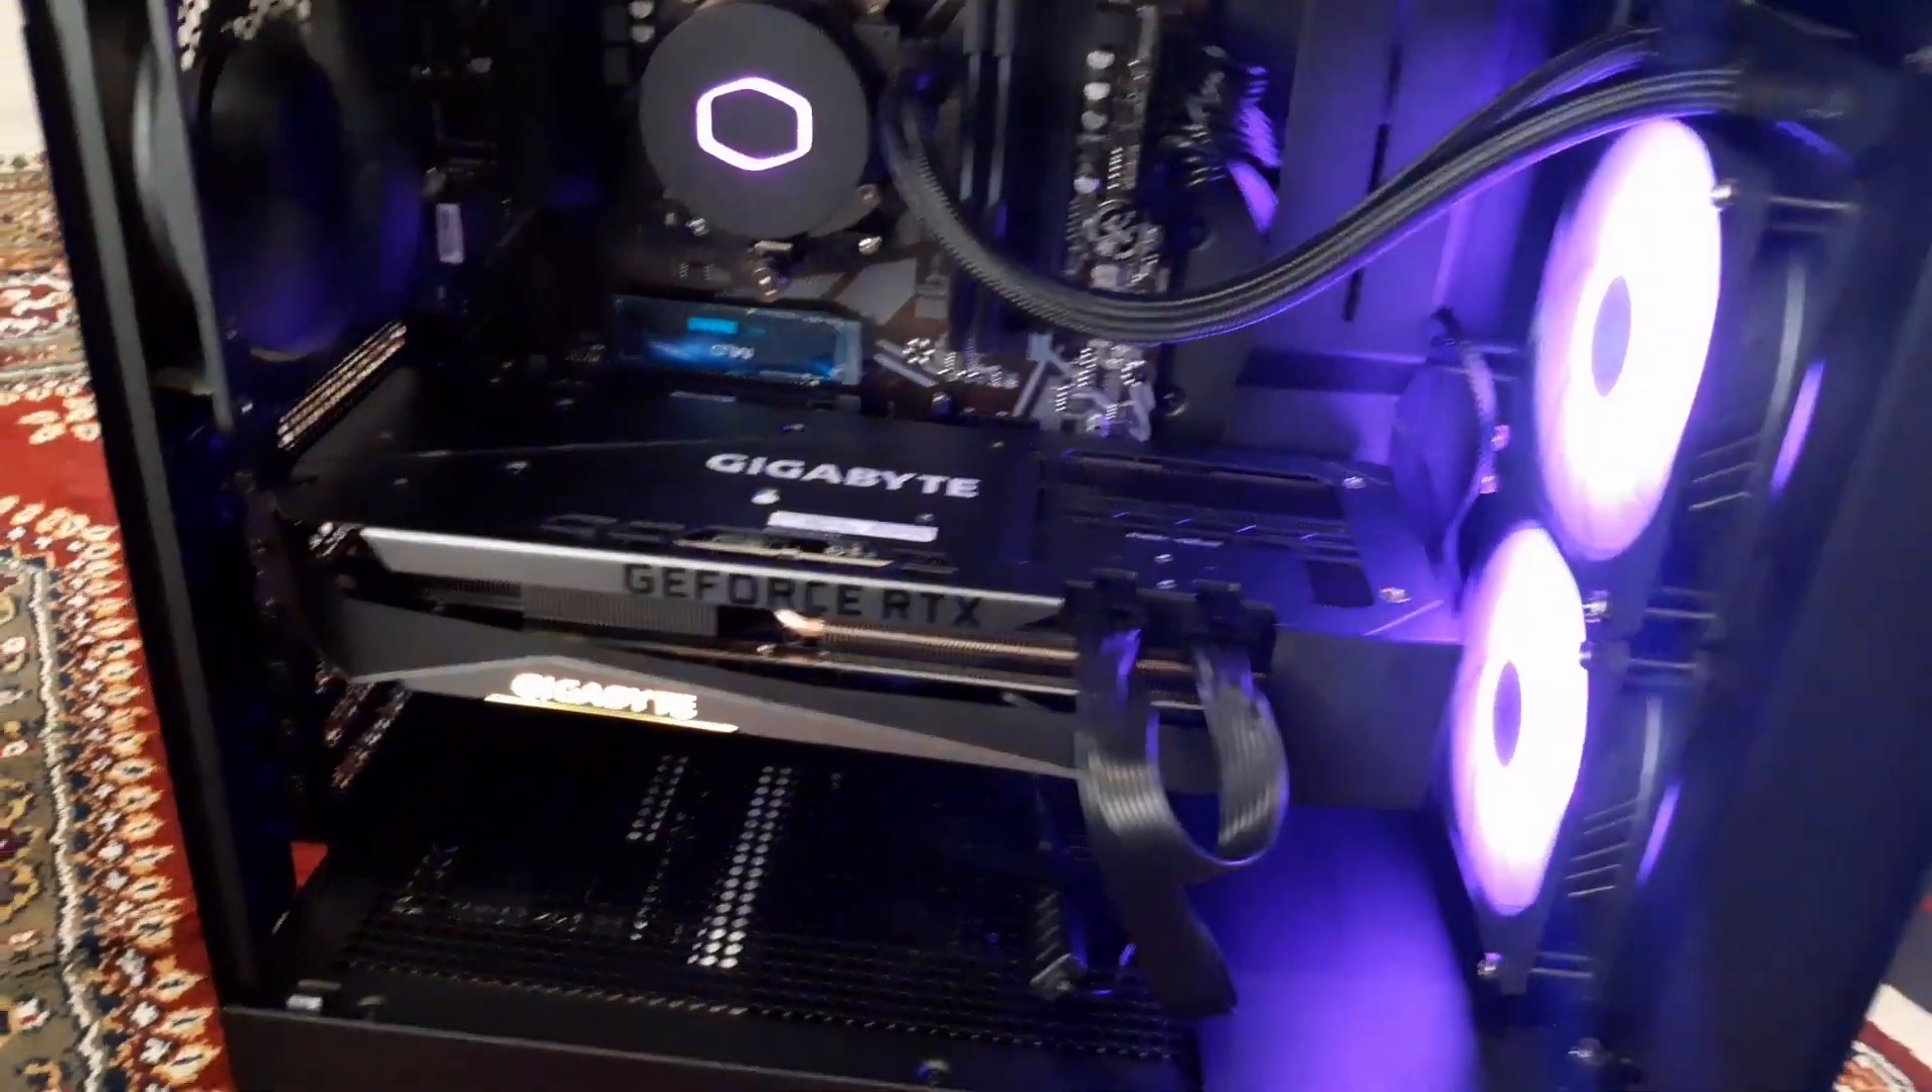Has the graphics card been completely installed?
Yes.